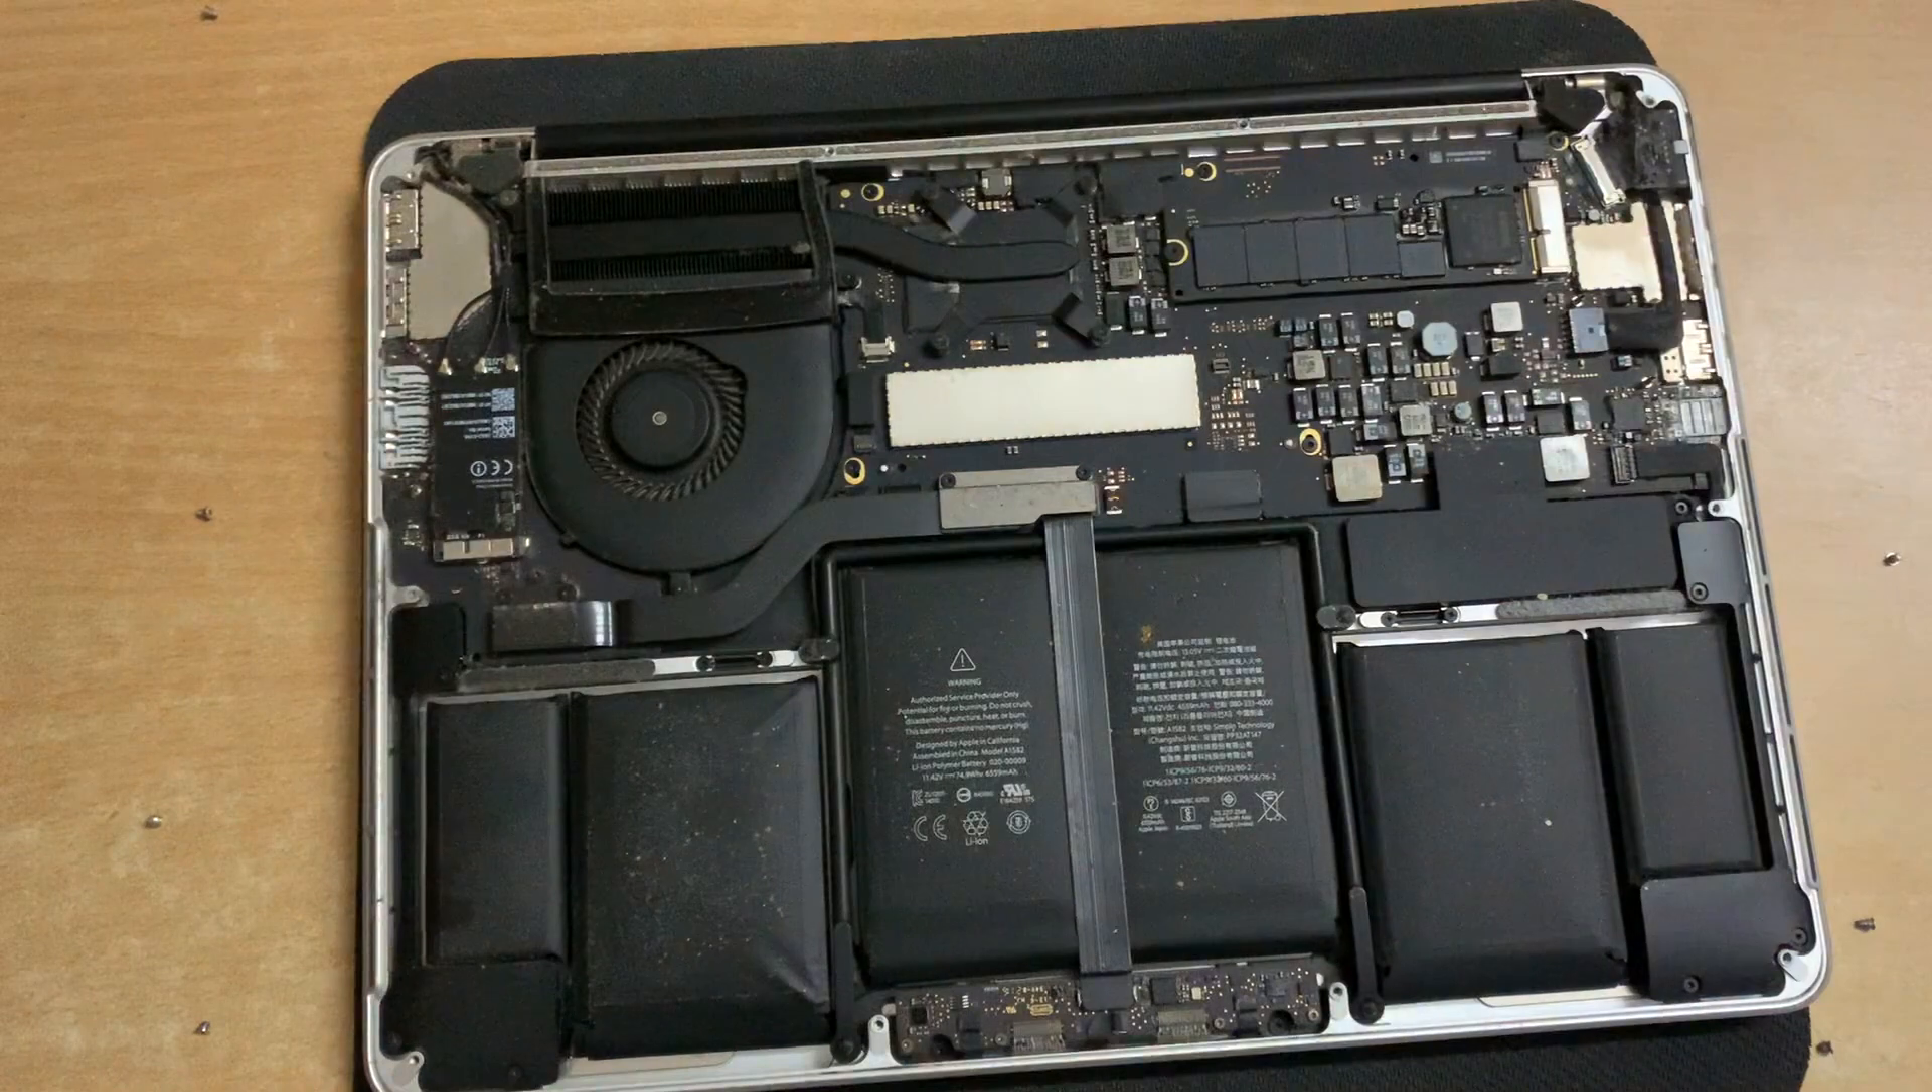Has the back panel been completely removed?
Yes.